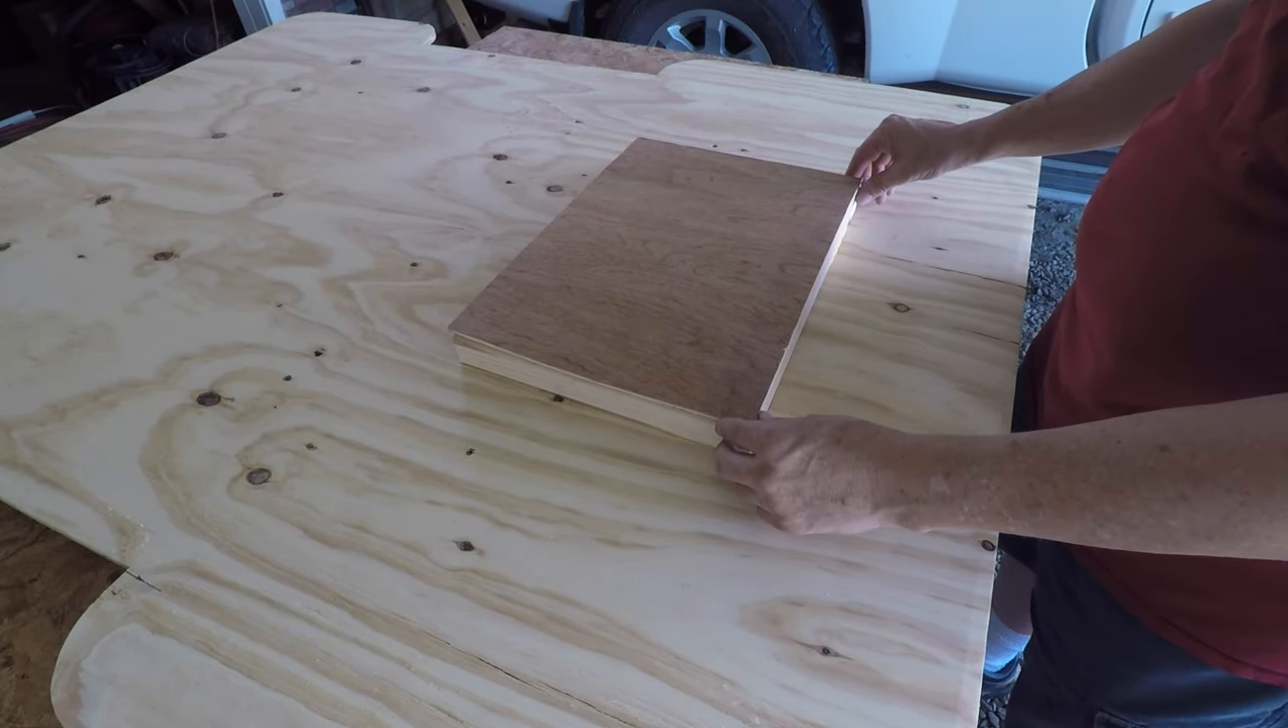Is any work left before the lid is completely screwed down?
Yes.